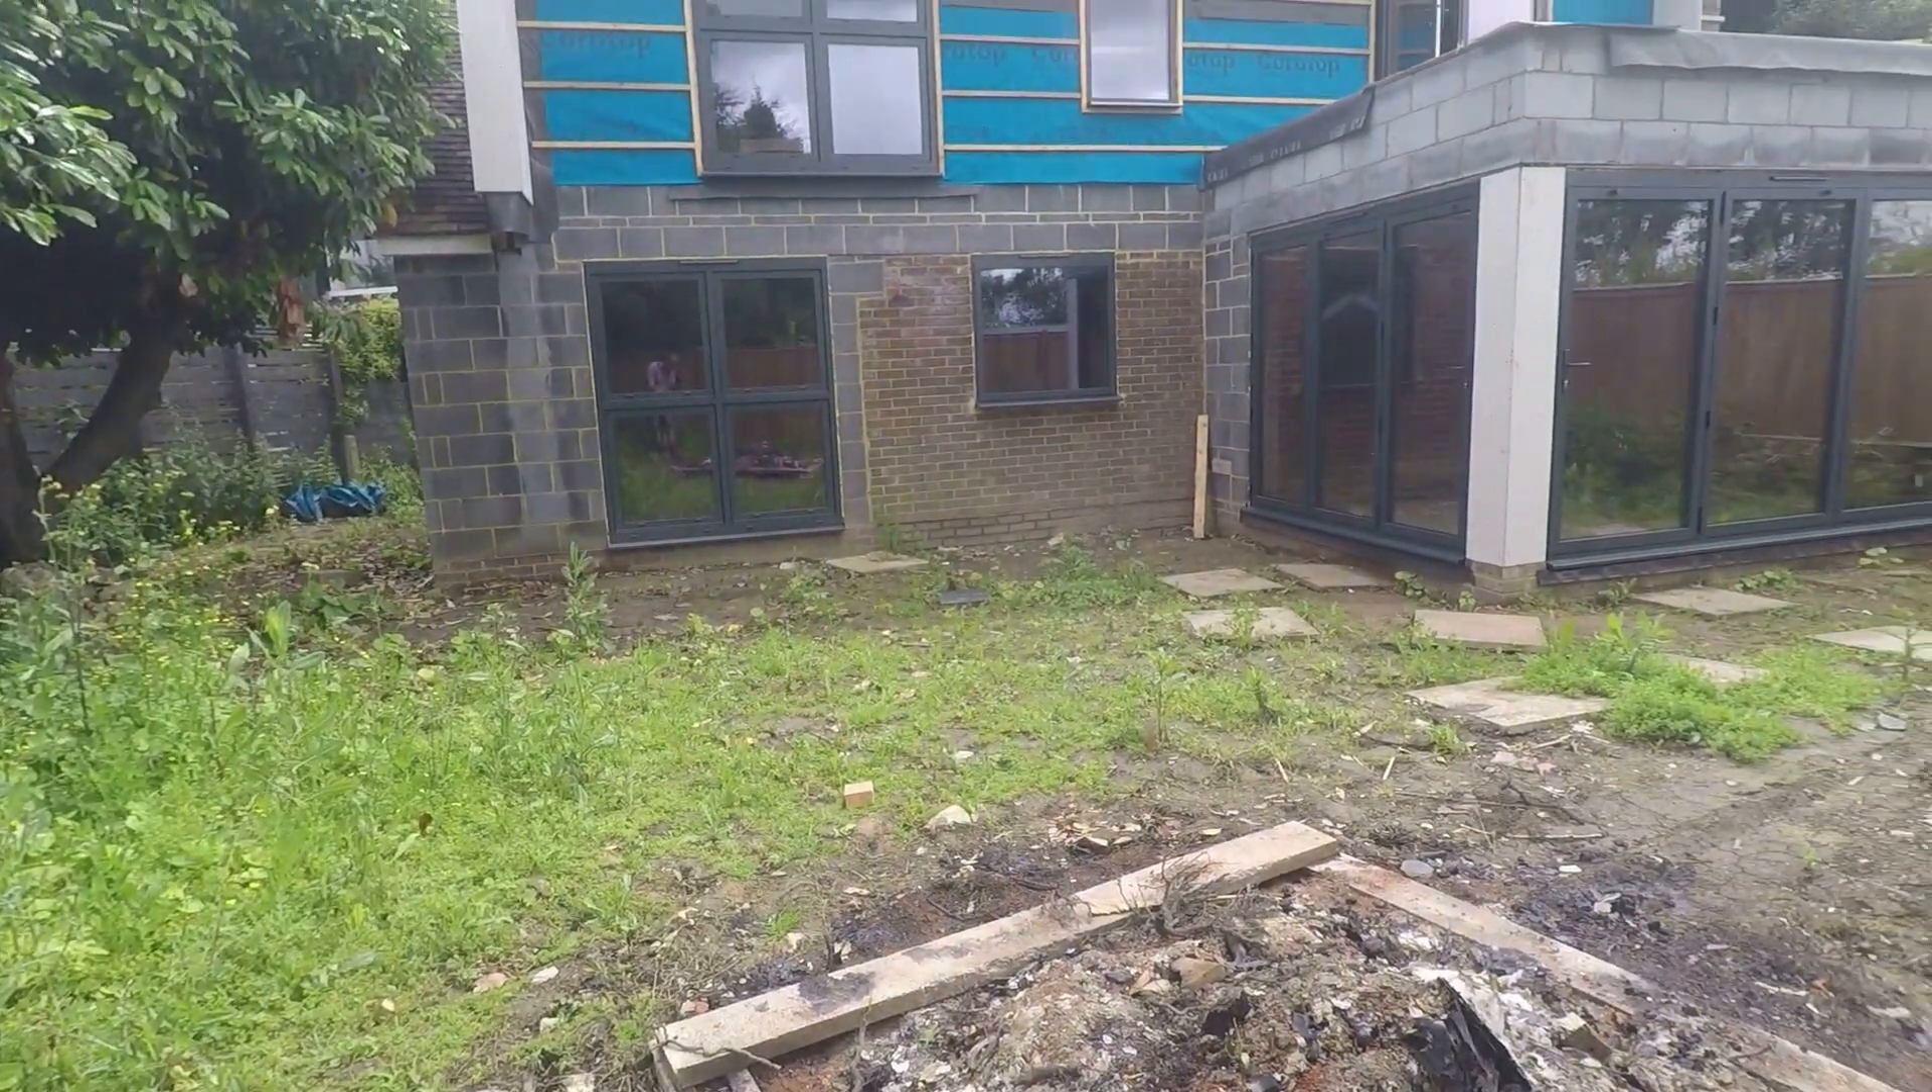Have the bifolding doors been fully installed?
Yes.